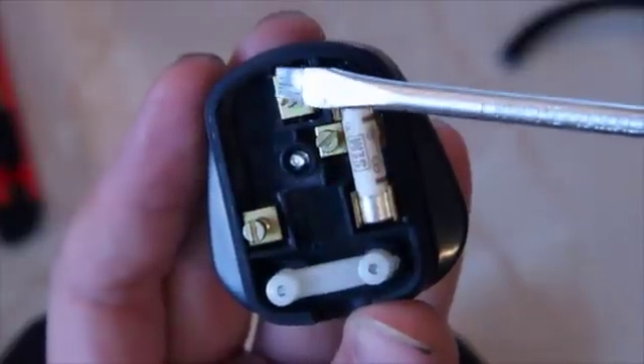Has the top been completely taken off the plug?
Yes.